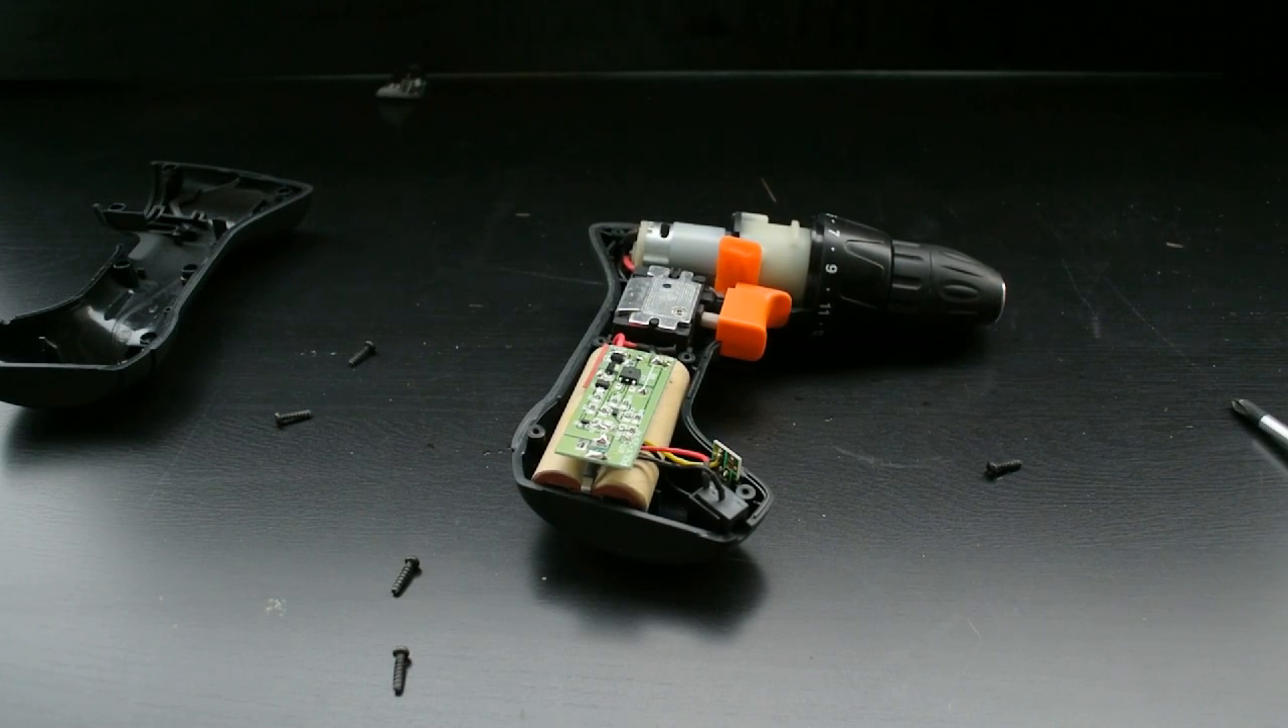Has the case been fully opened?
Yes.